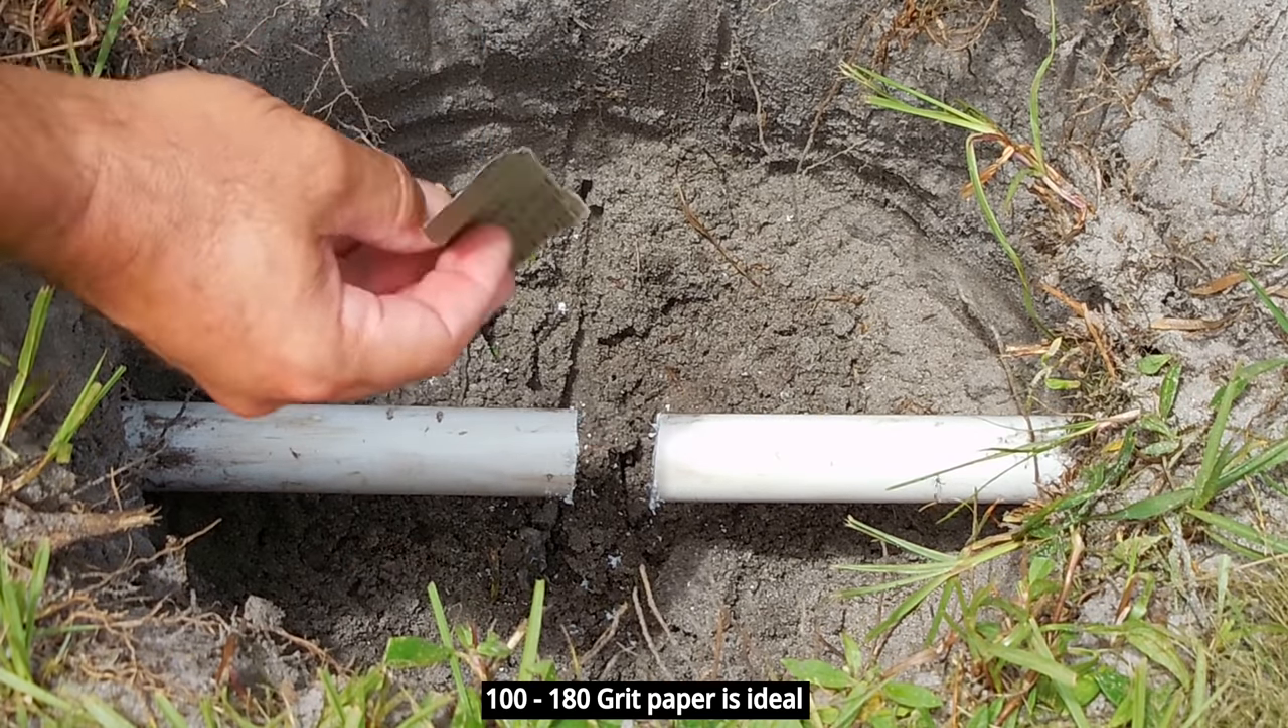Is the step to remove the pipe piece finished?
Yes.